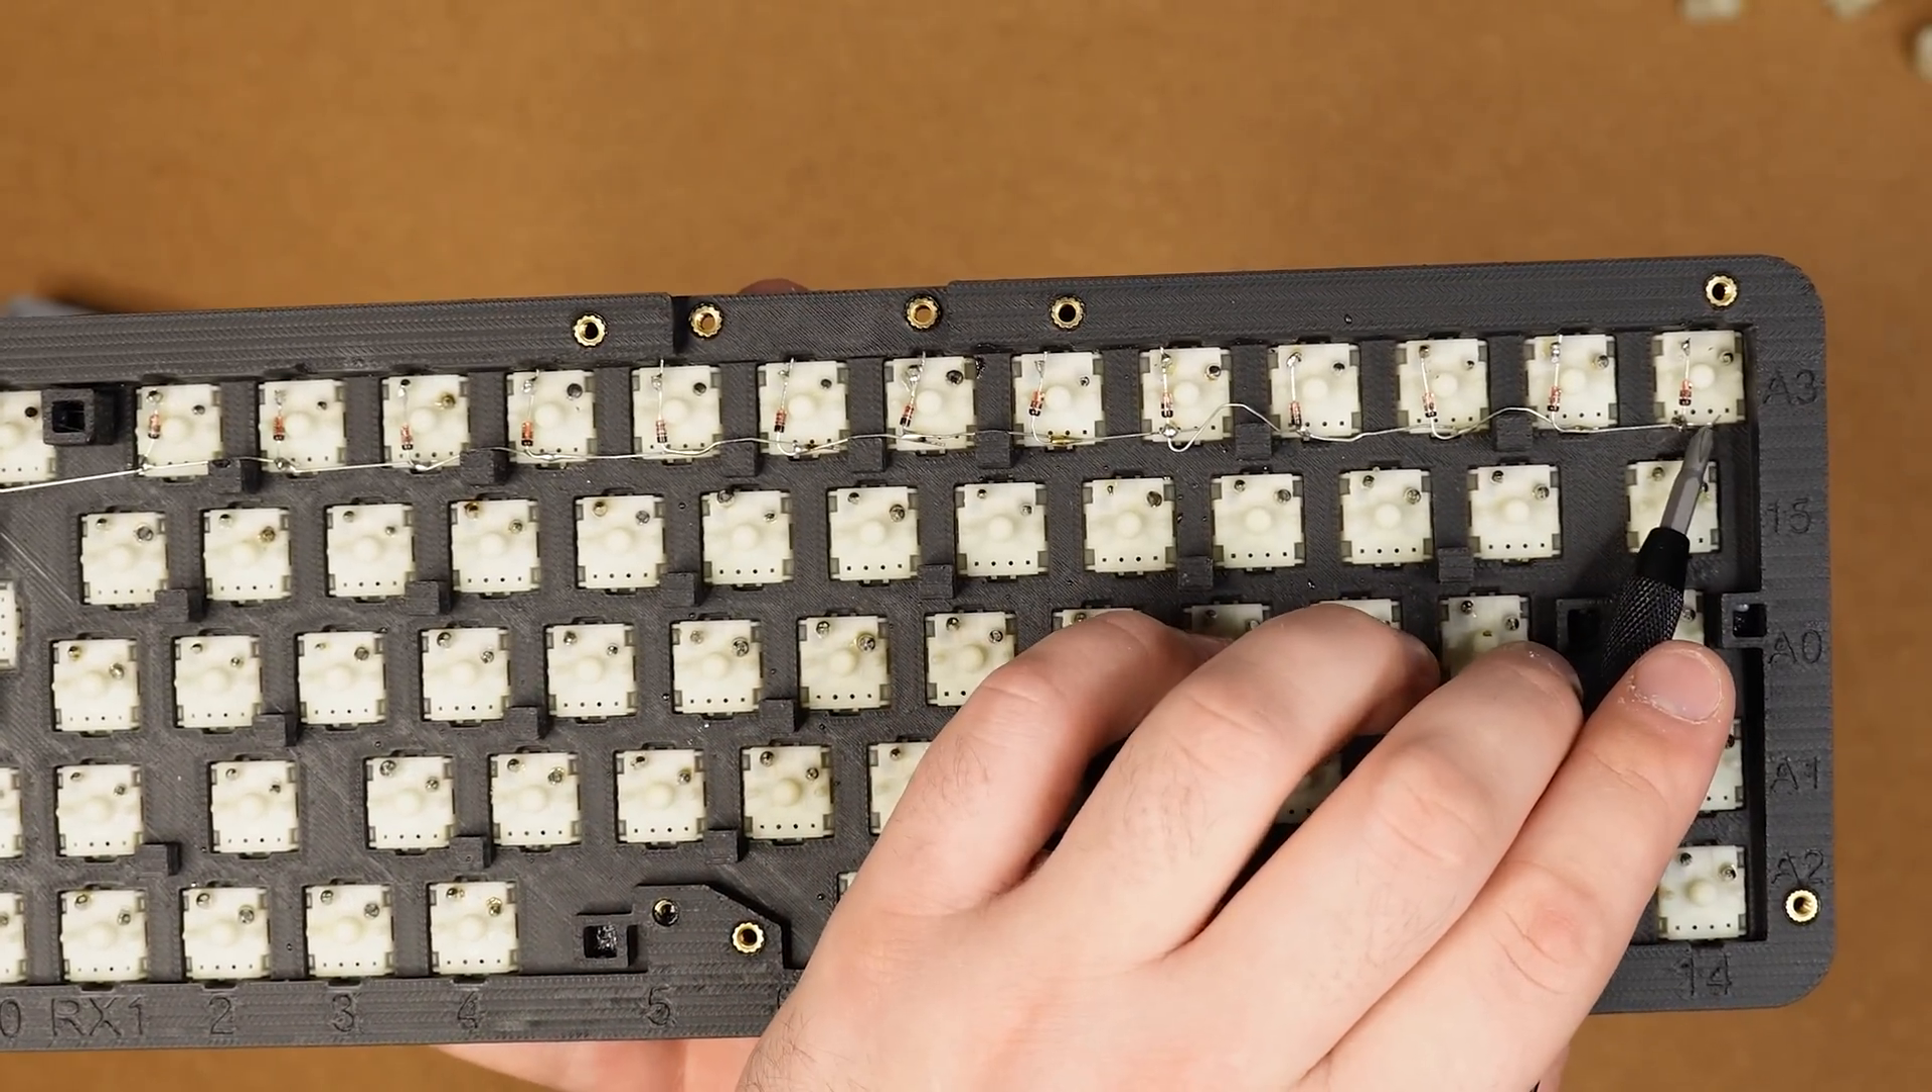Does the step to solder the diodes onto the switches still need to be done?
Yes.